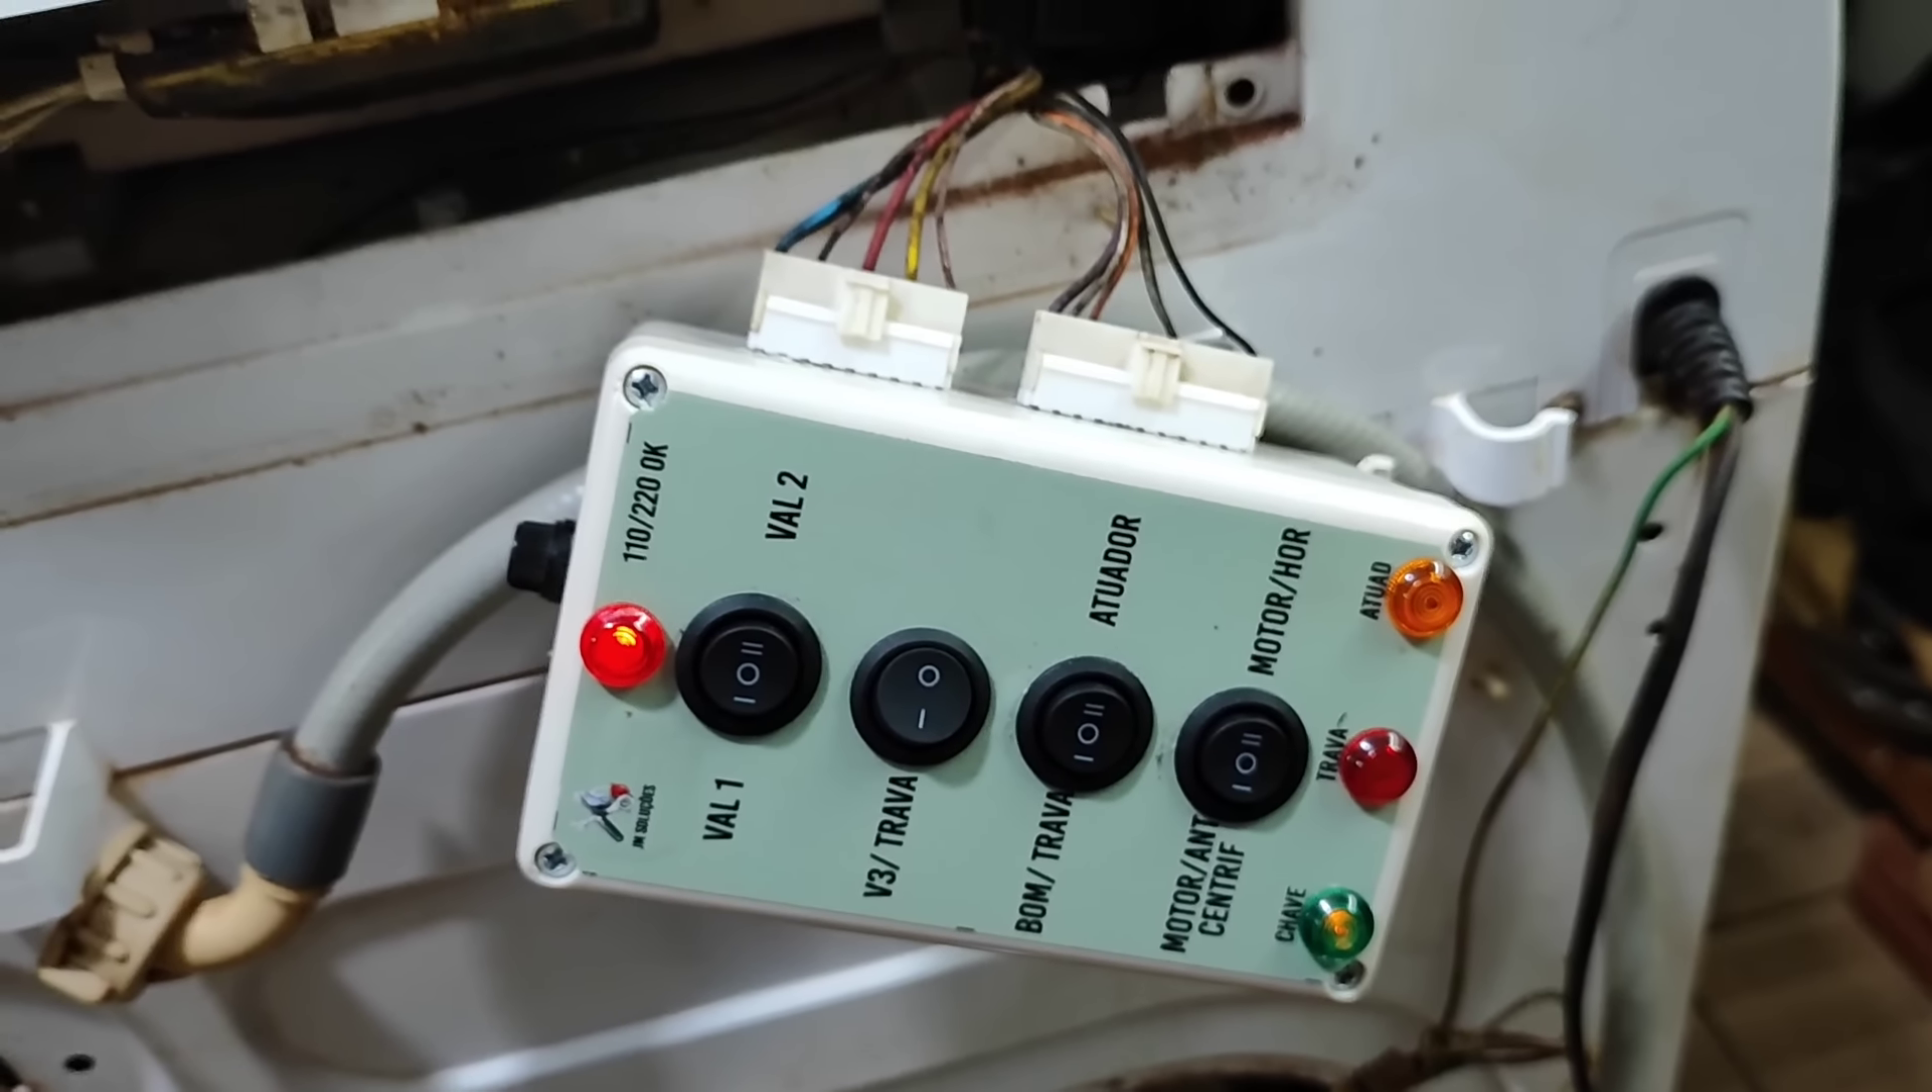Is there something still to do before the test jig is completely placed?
No.